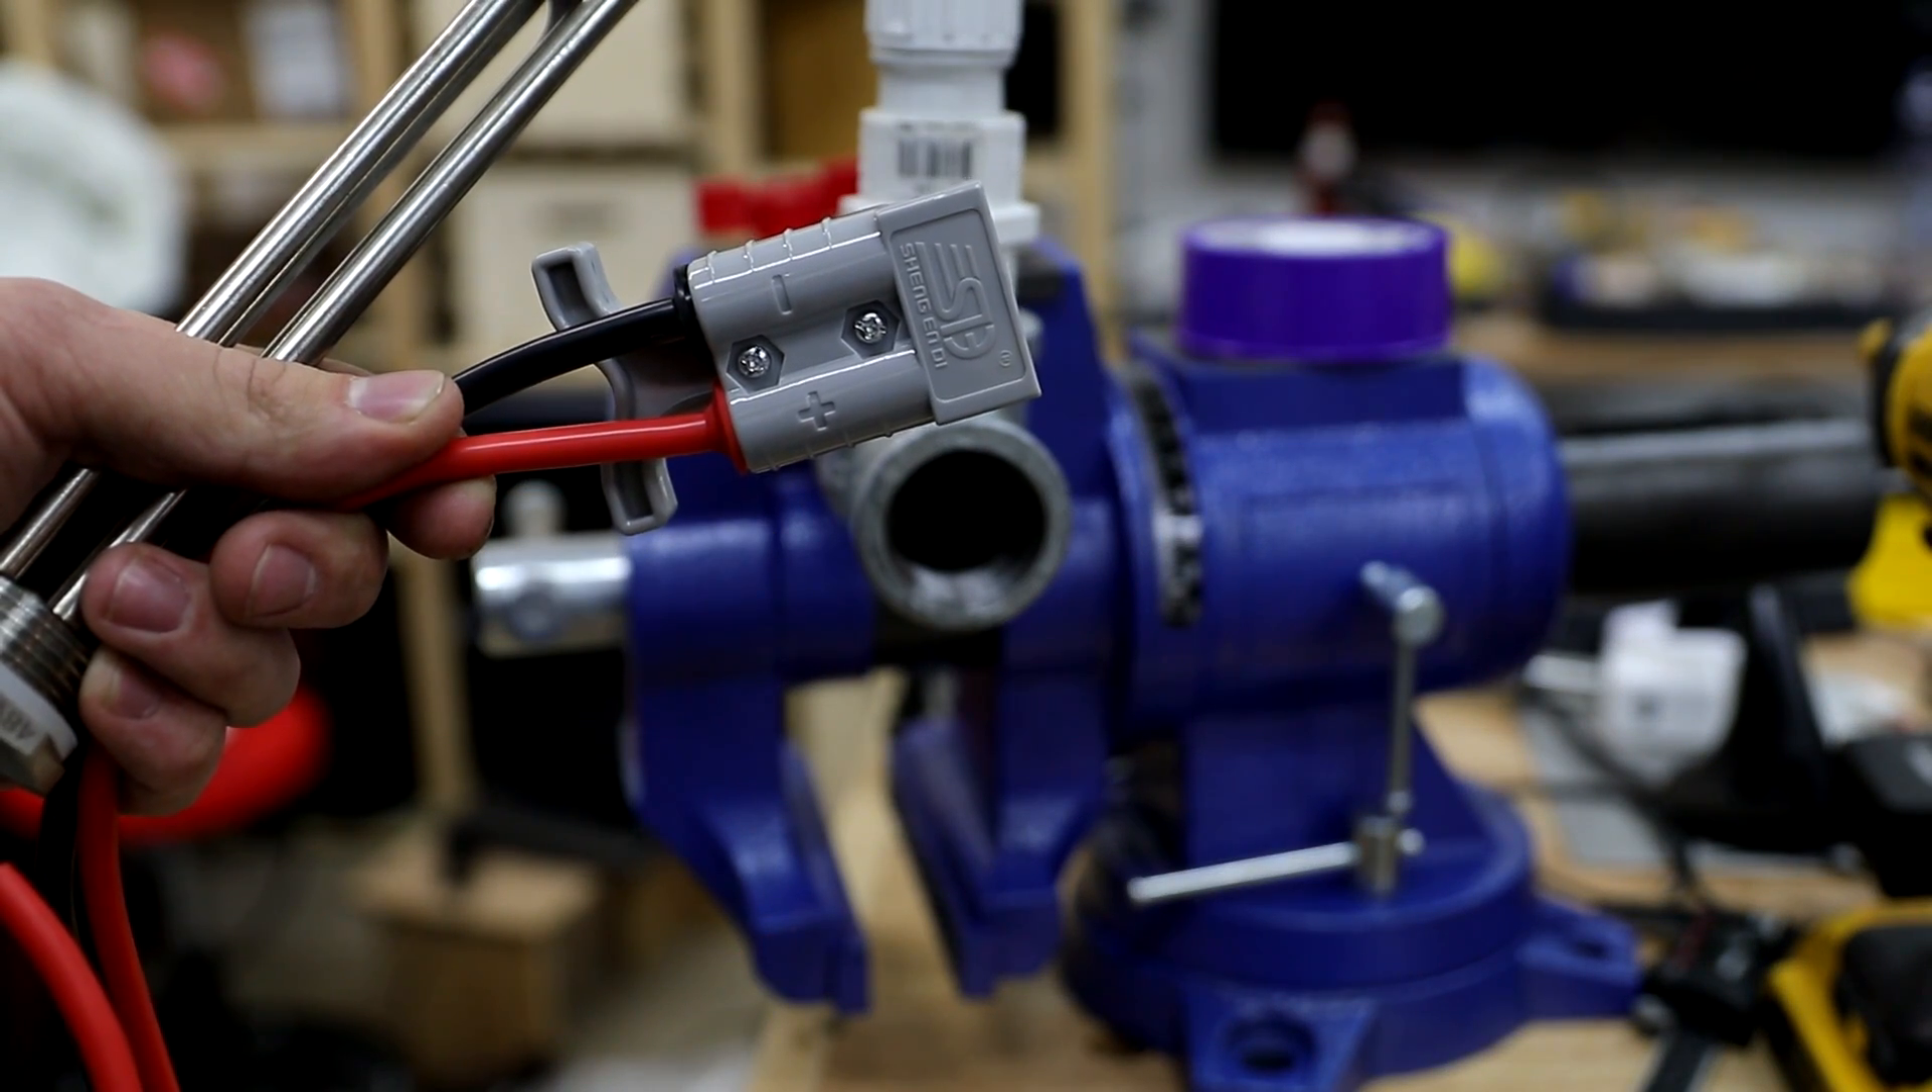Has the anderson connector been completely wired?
Yes.